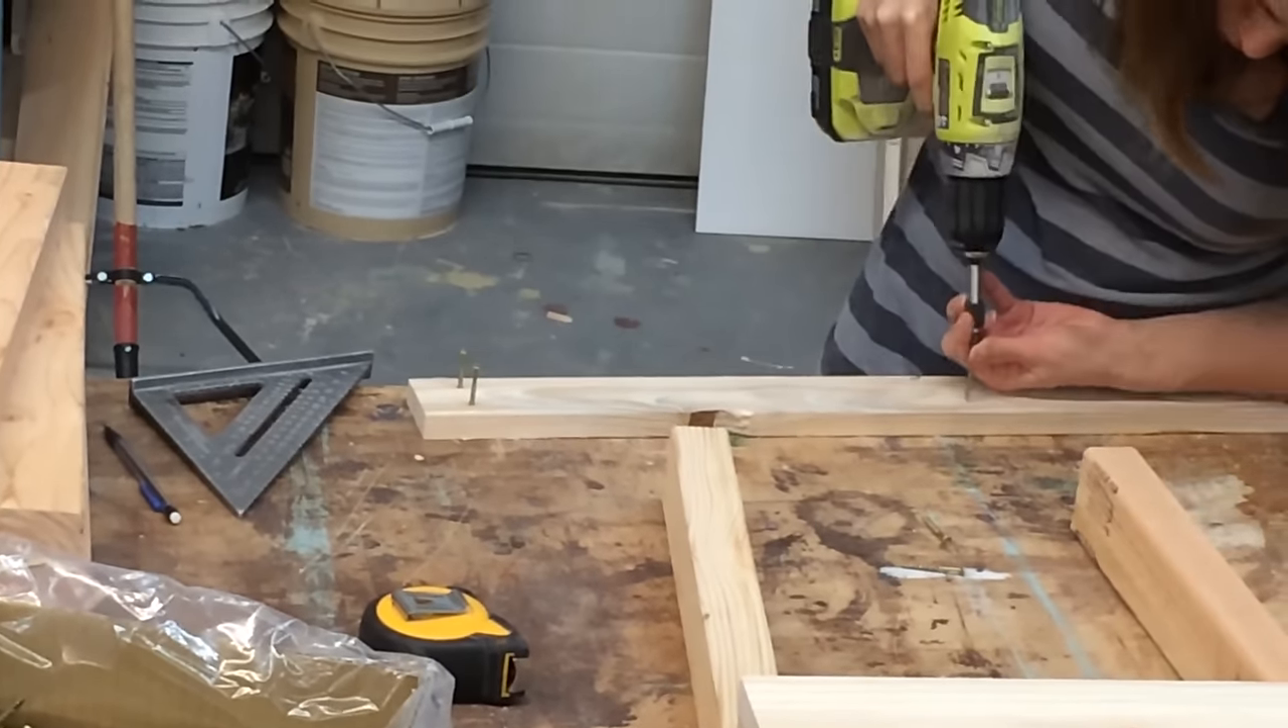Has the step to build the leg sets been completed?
No.